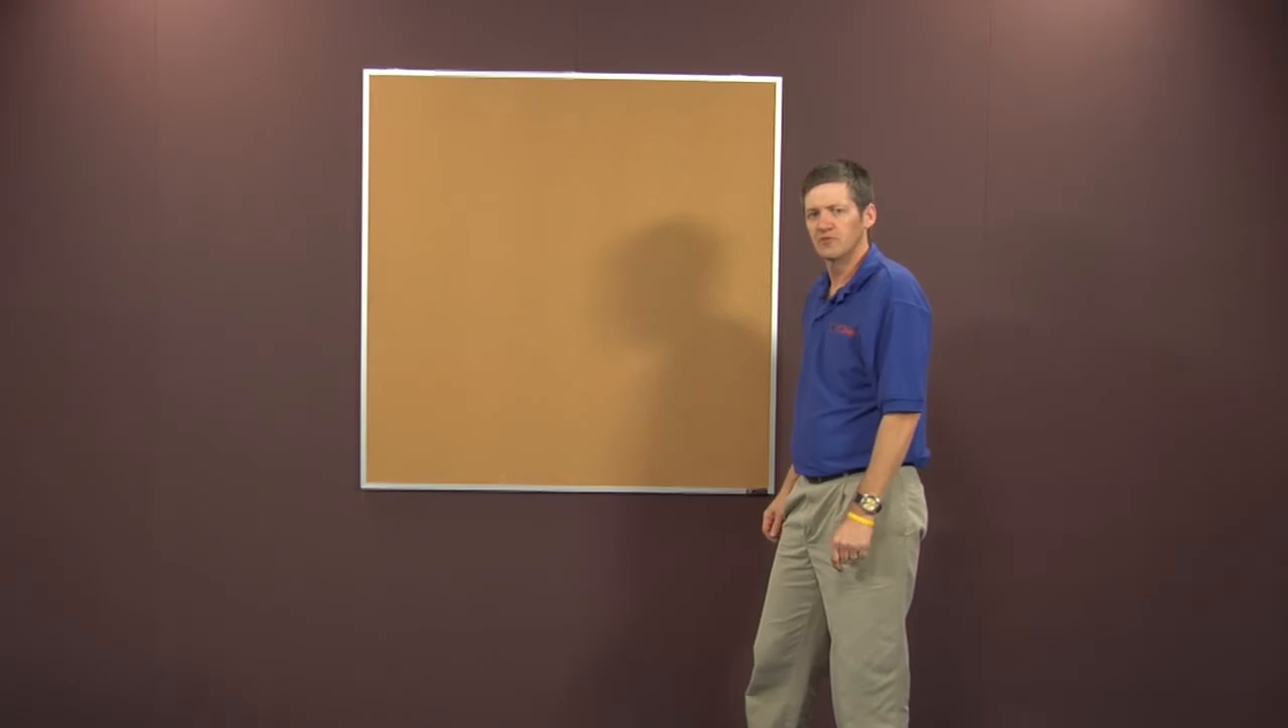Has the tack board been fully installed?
Yes.